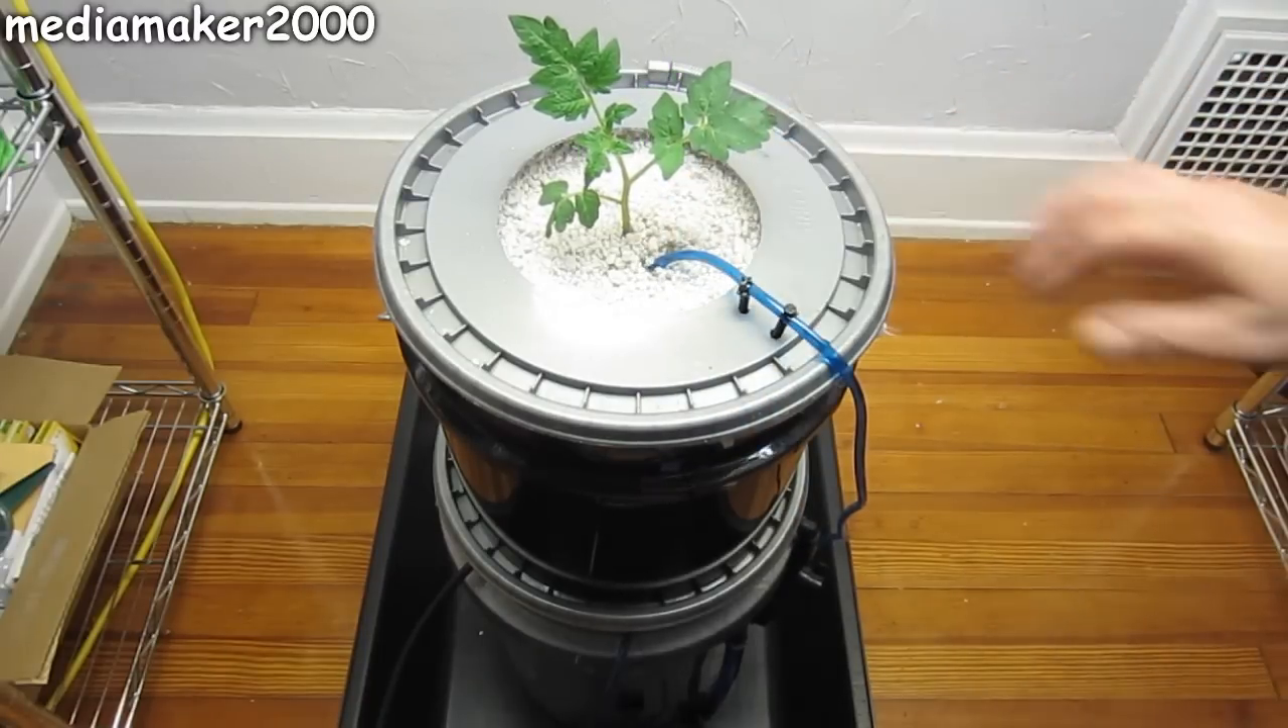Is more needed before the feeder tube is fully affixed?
No.